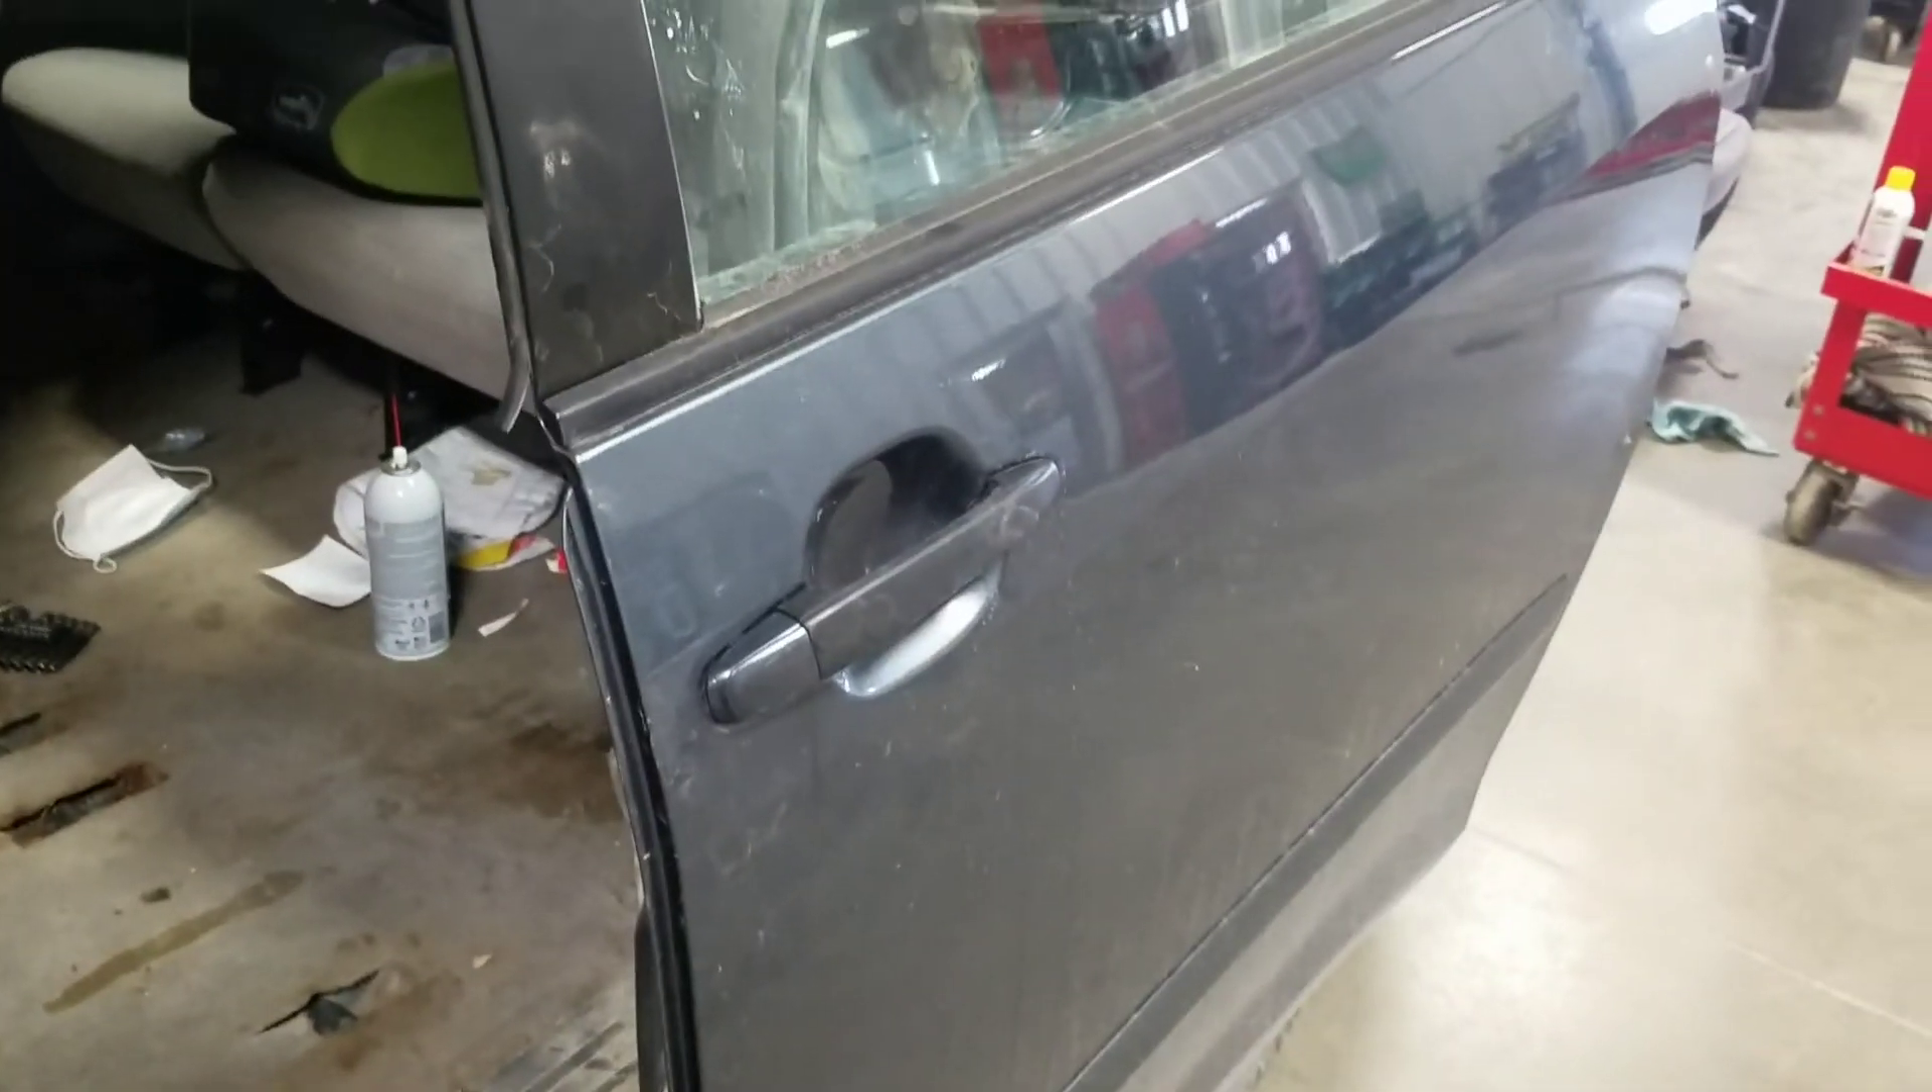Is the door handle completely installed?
Yes.